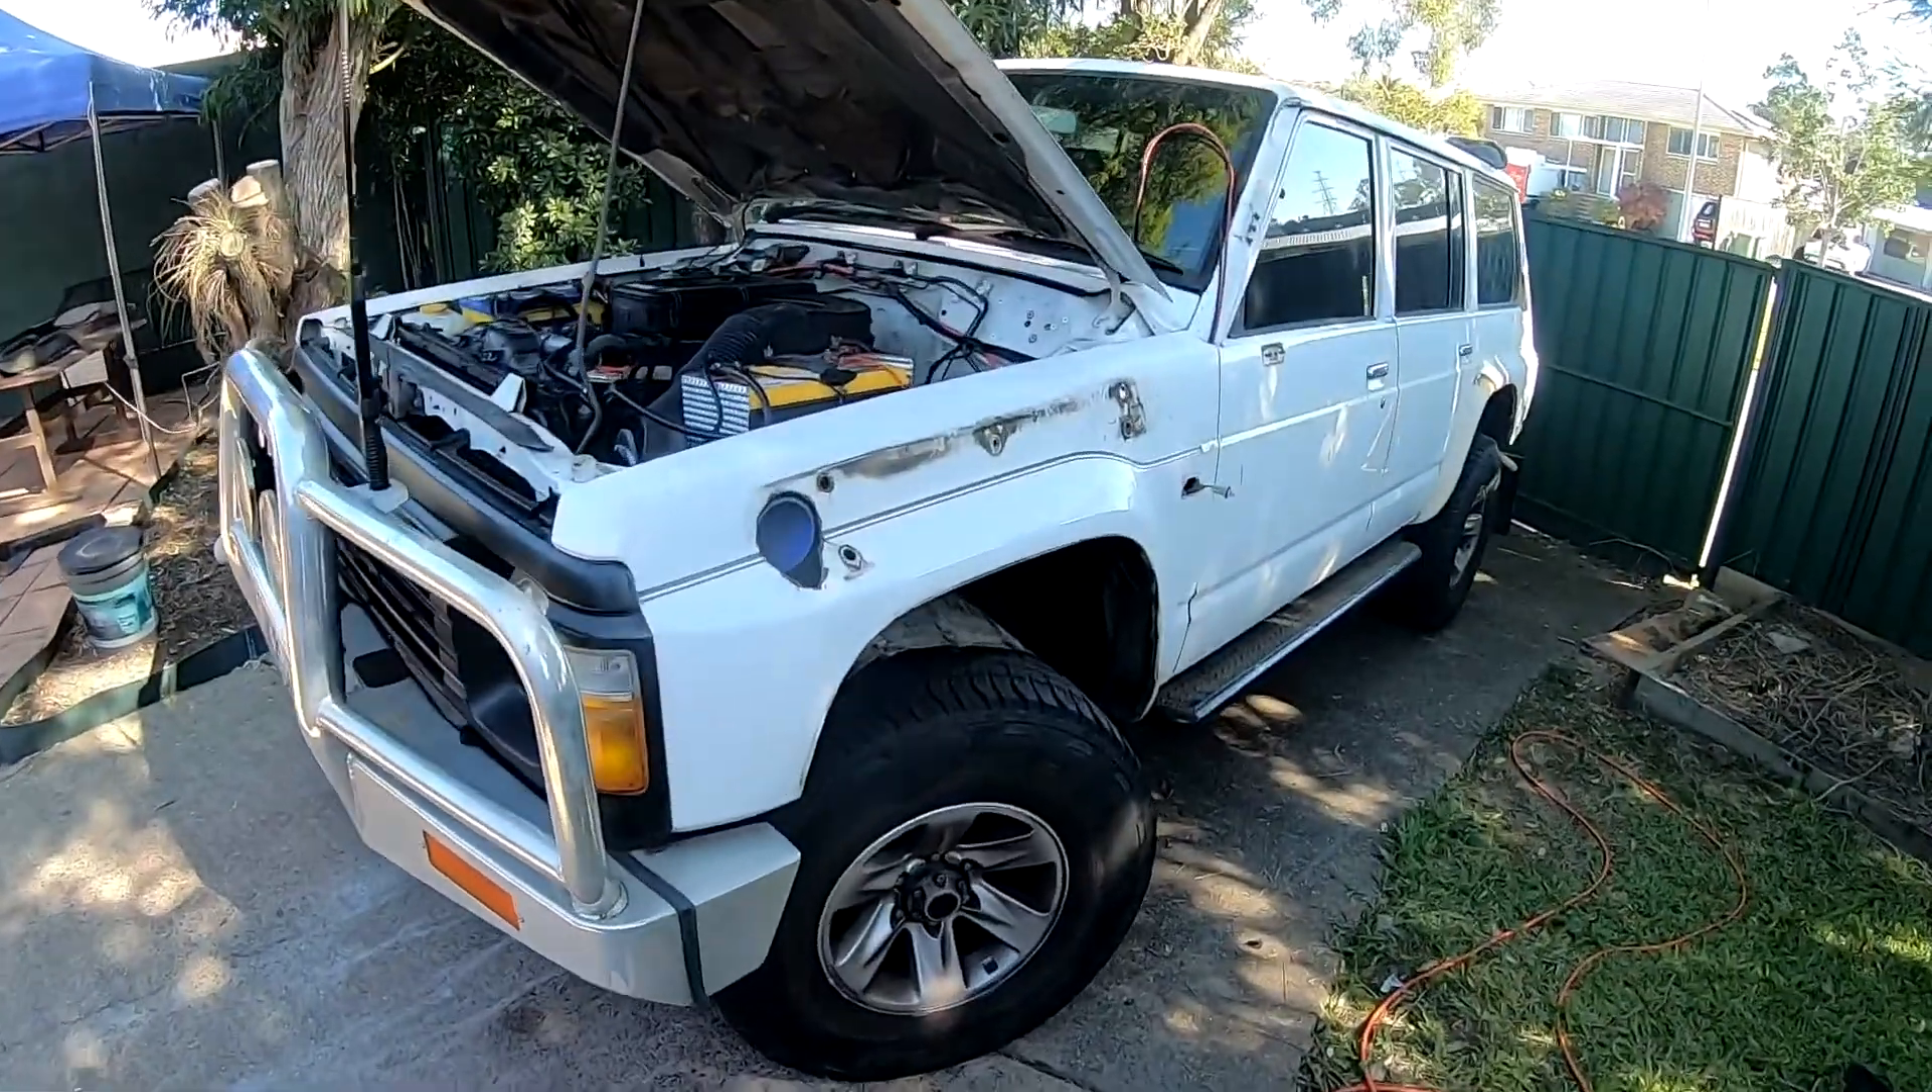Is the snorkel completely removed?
Yes.